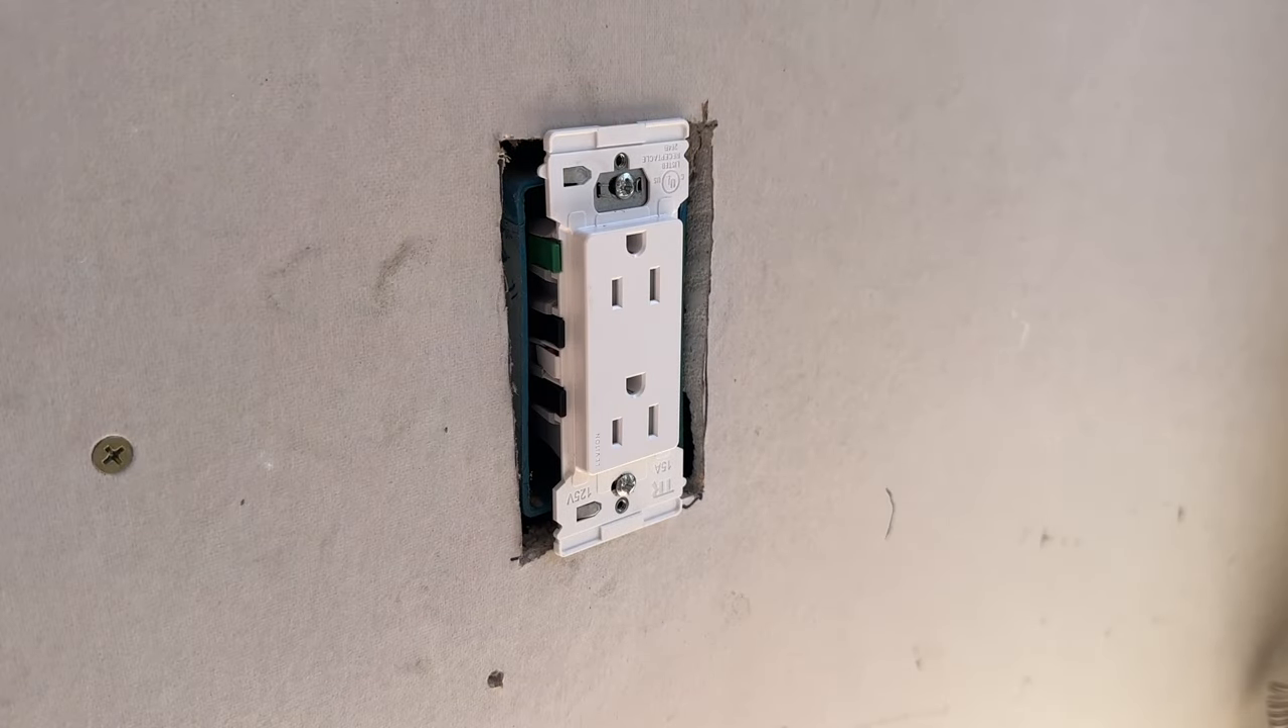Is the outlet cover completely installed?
No.